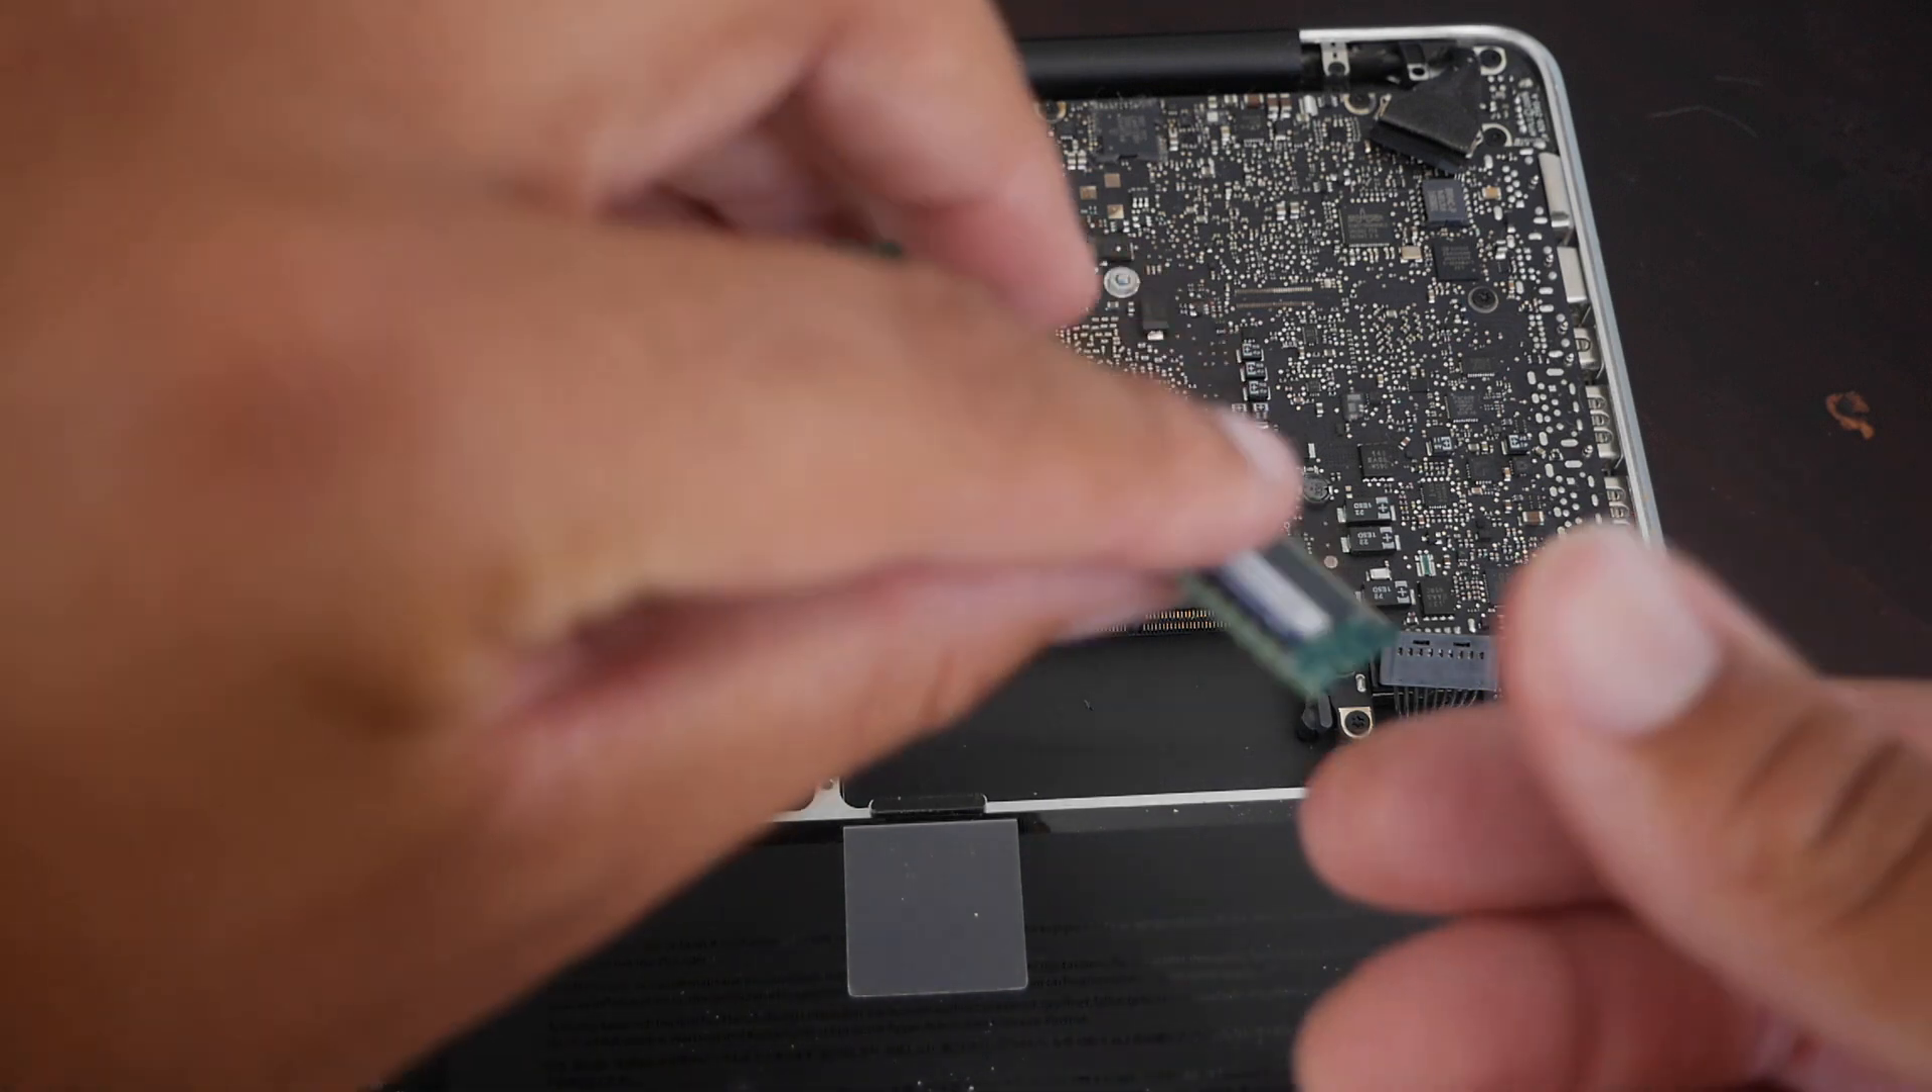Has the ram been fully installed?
No.